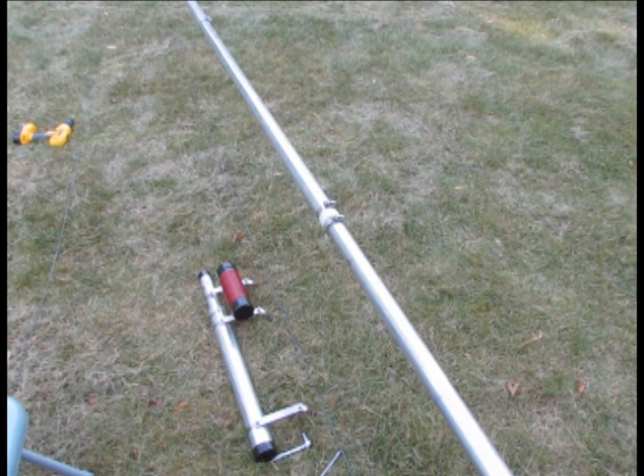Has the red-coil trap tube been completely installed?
No.